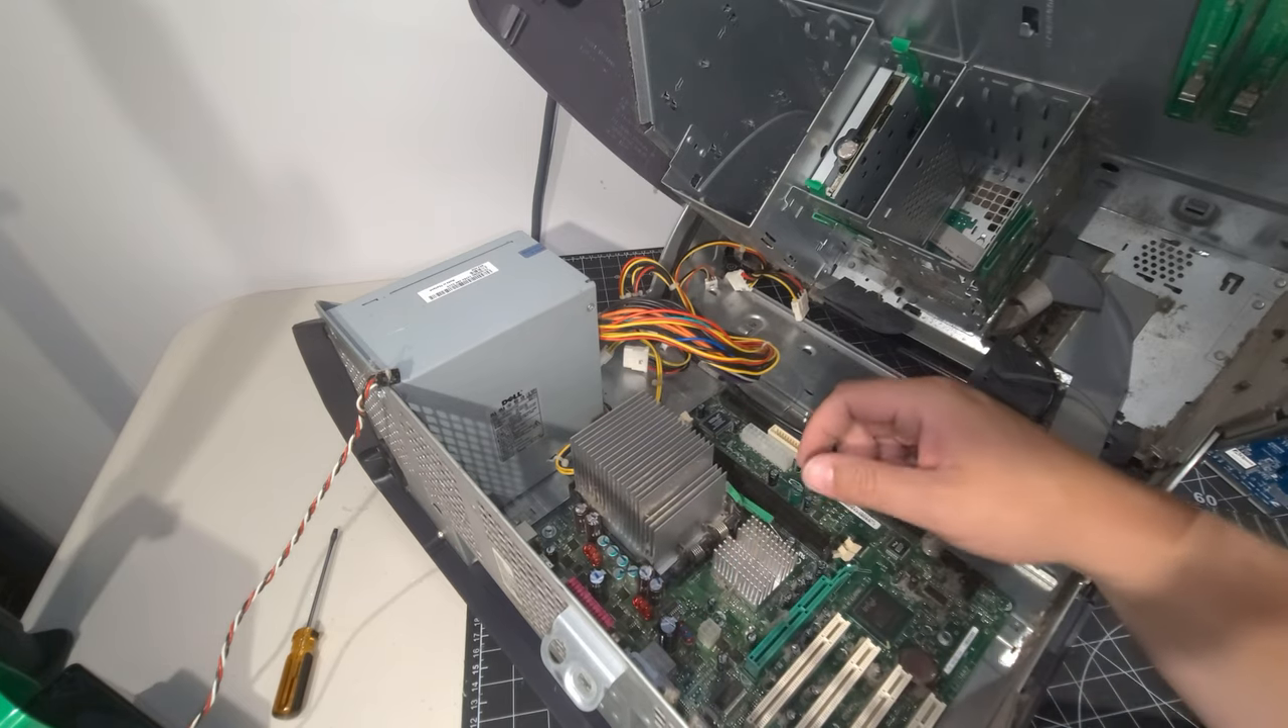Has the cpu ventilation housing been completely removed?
Yes.